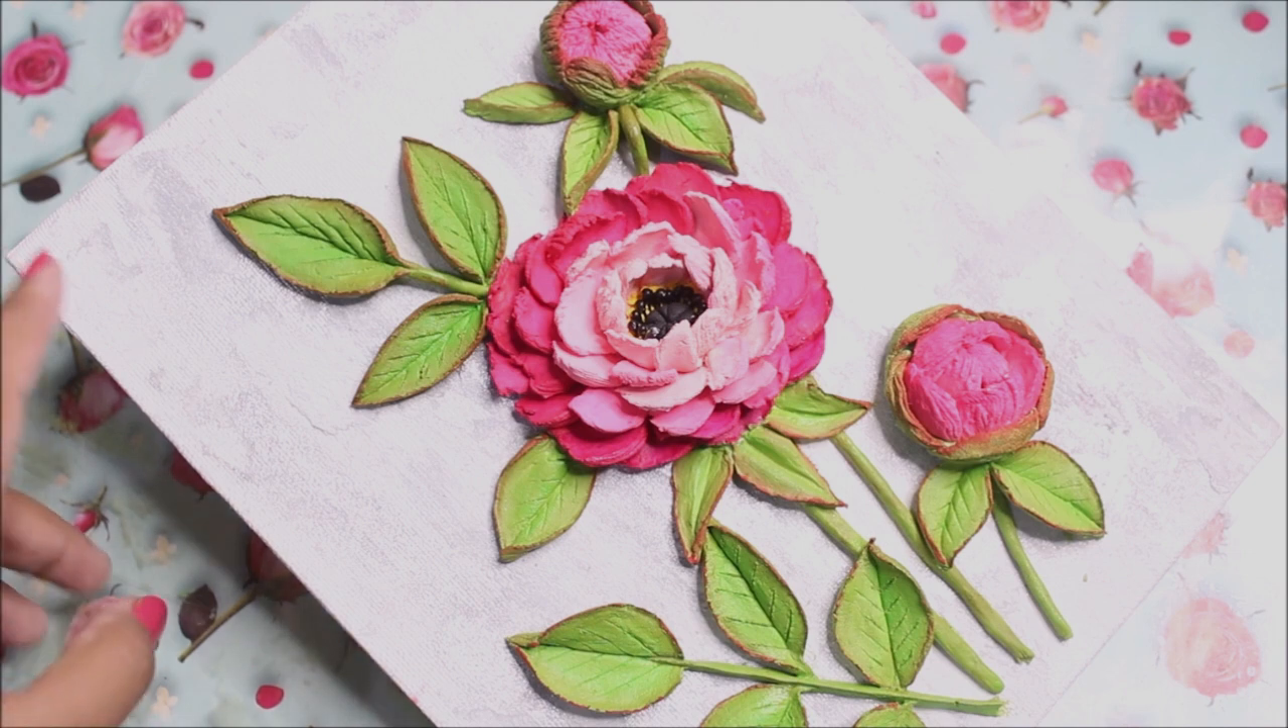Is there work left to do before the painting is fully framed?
Yes.